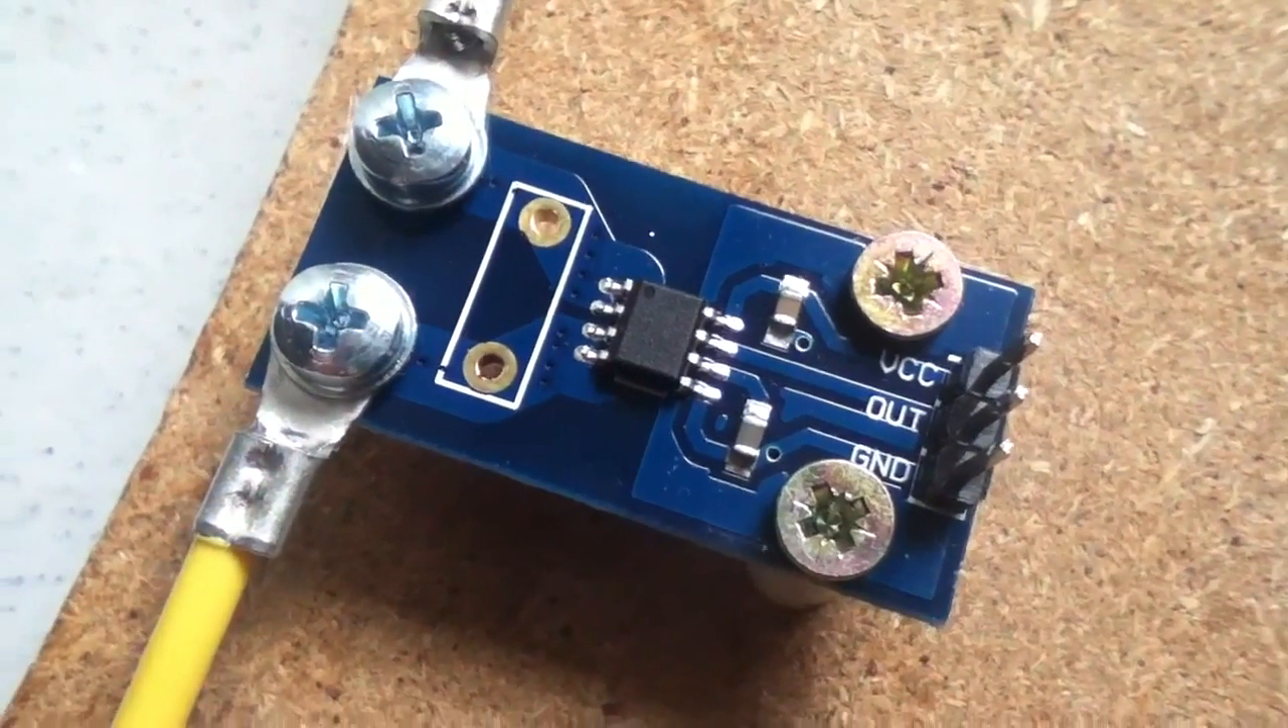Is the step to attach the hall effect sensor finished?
Yes.